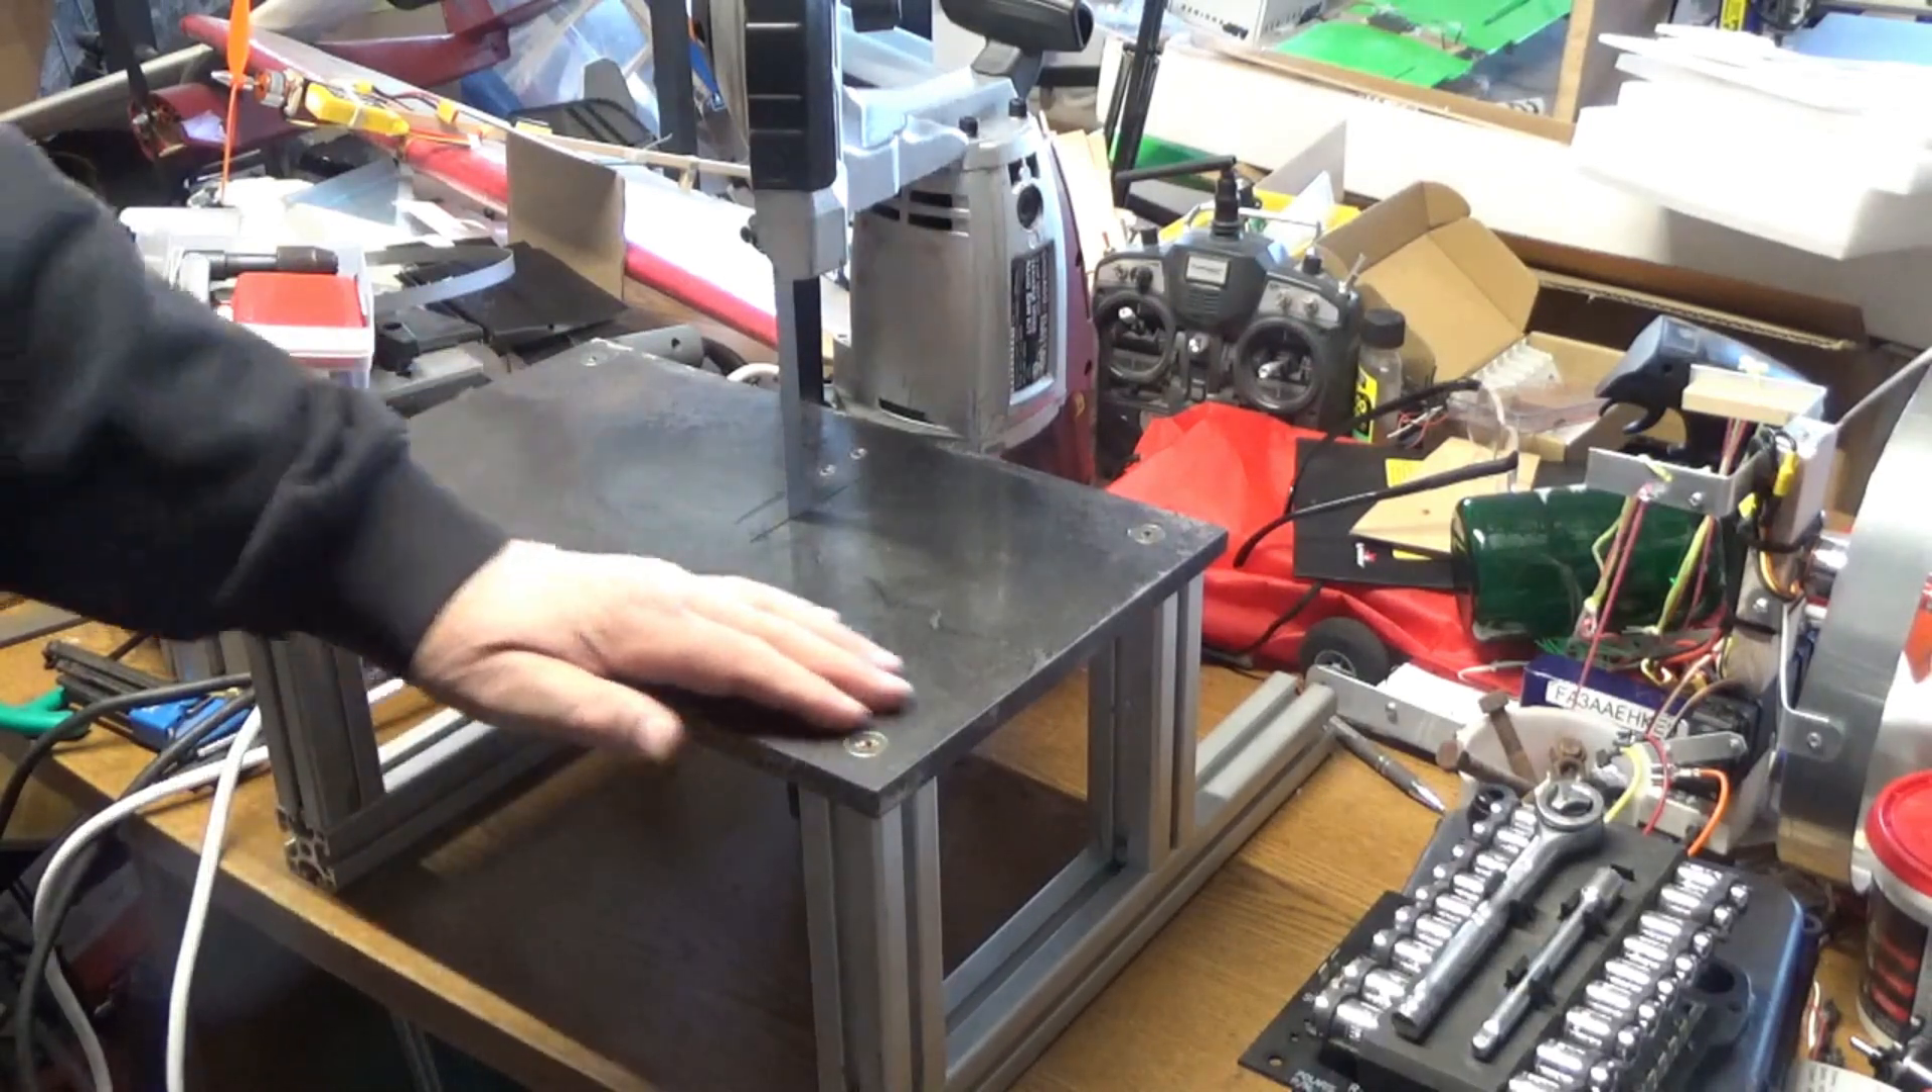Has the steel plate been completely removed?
No.